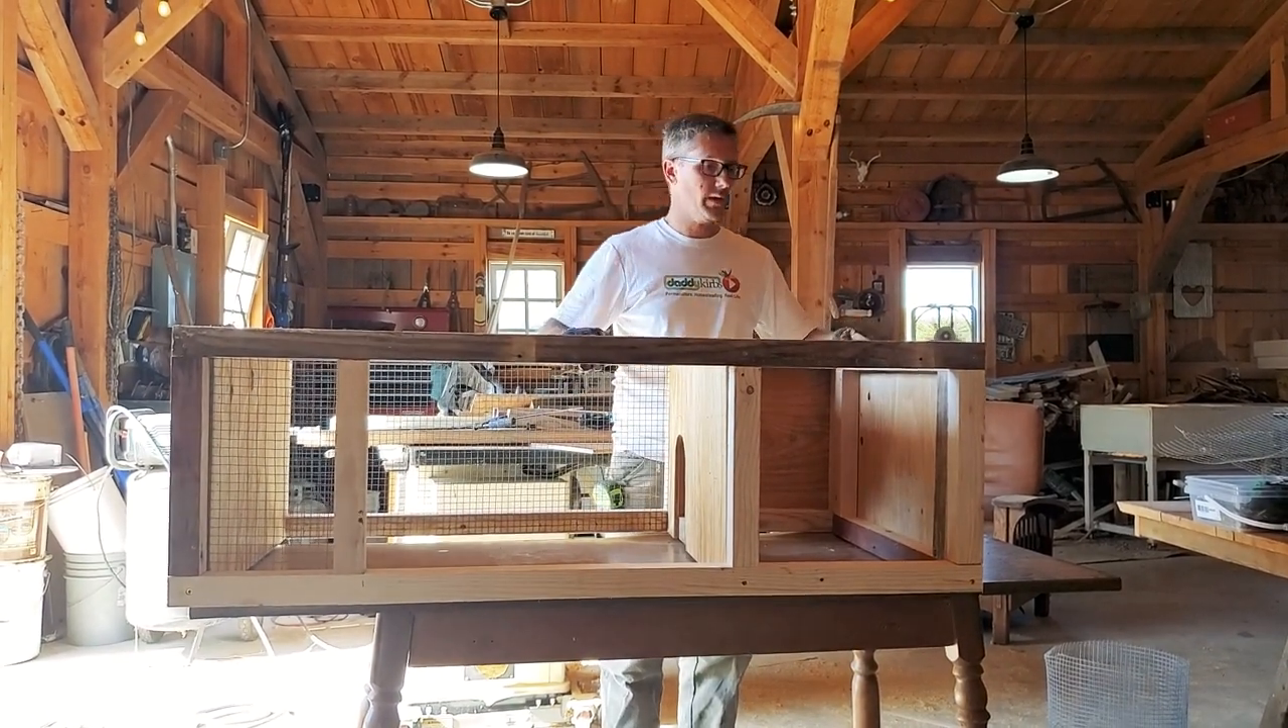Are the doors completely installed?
No.